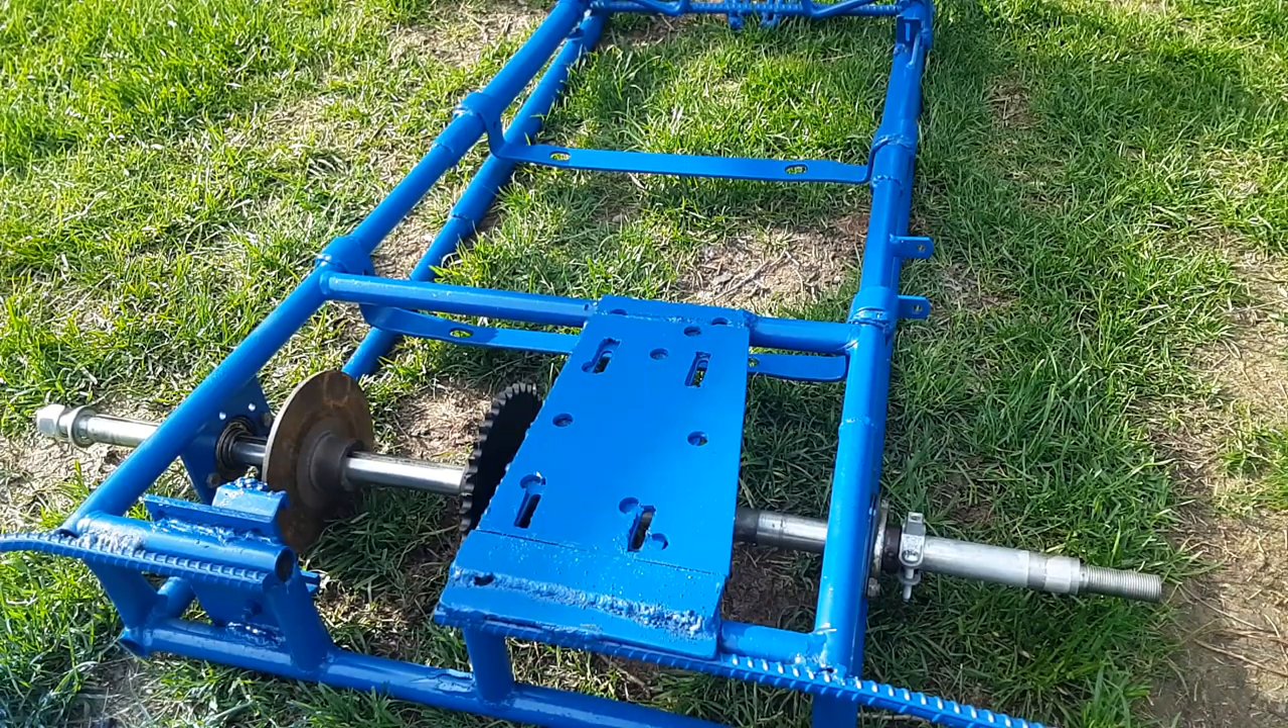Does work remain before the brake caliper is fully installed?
Yes.